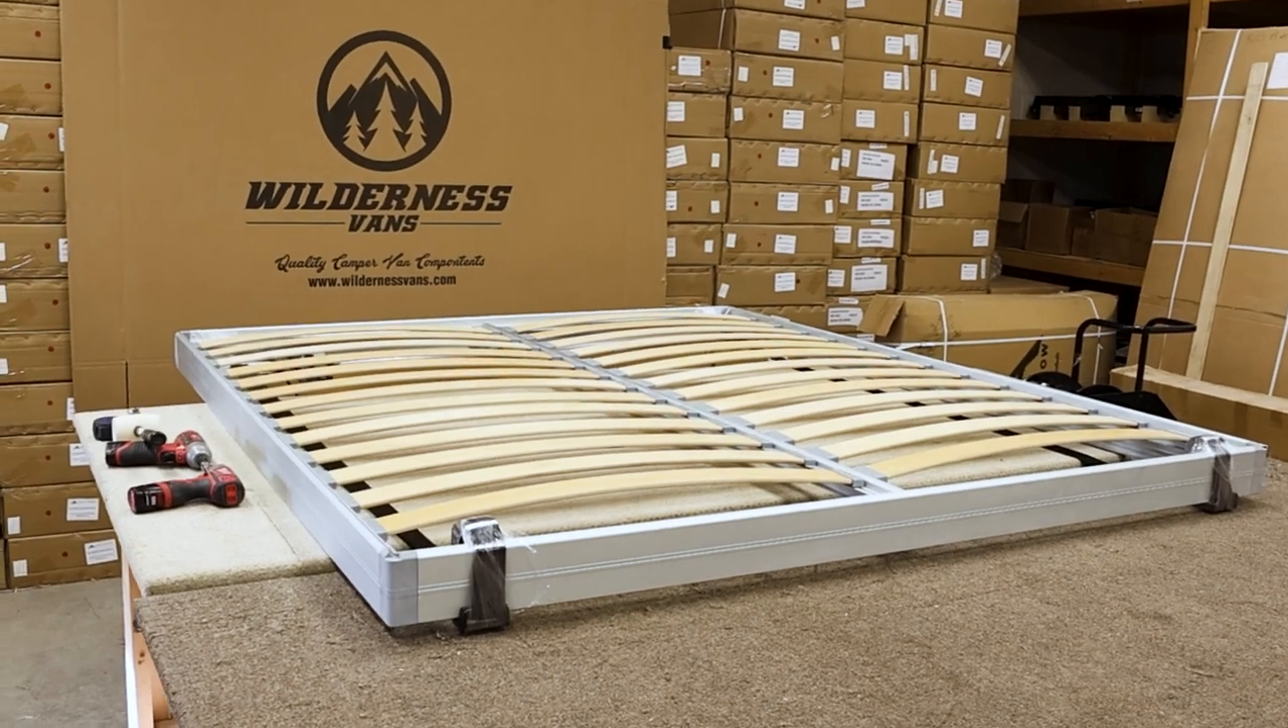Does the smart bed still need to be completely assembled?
No.